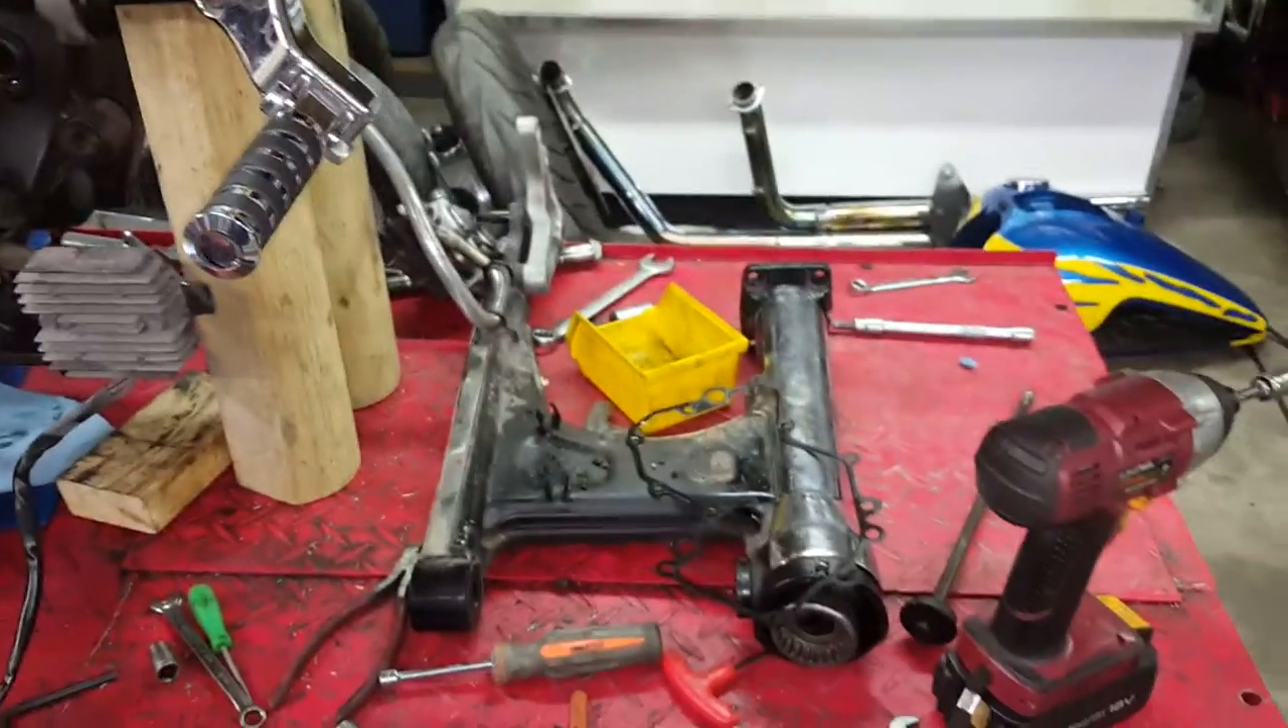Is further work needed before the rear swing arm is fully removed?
No.